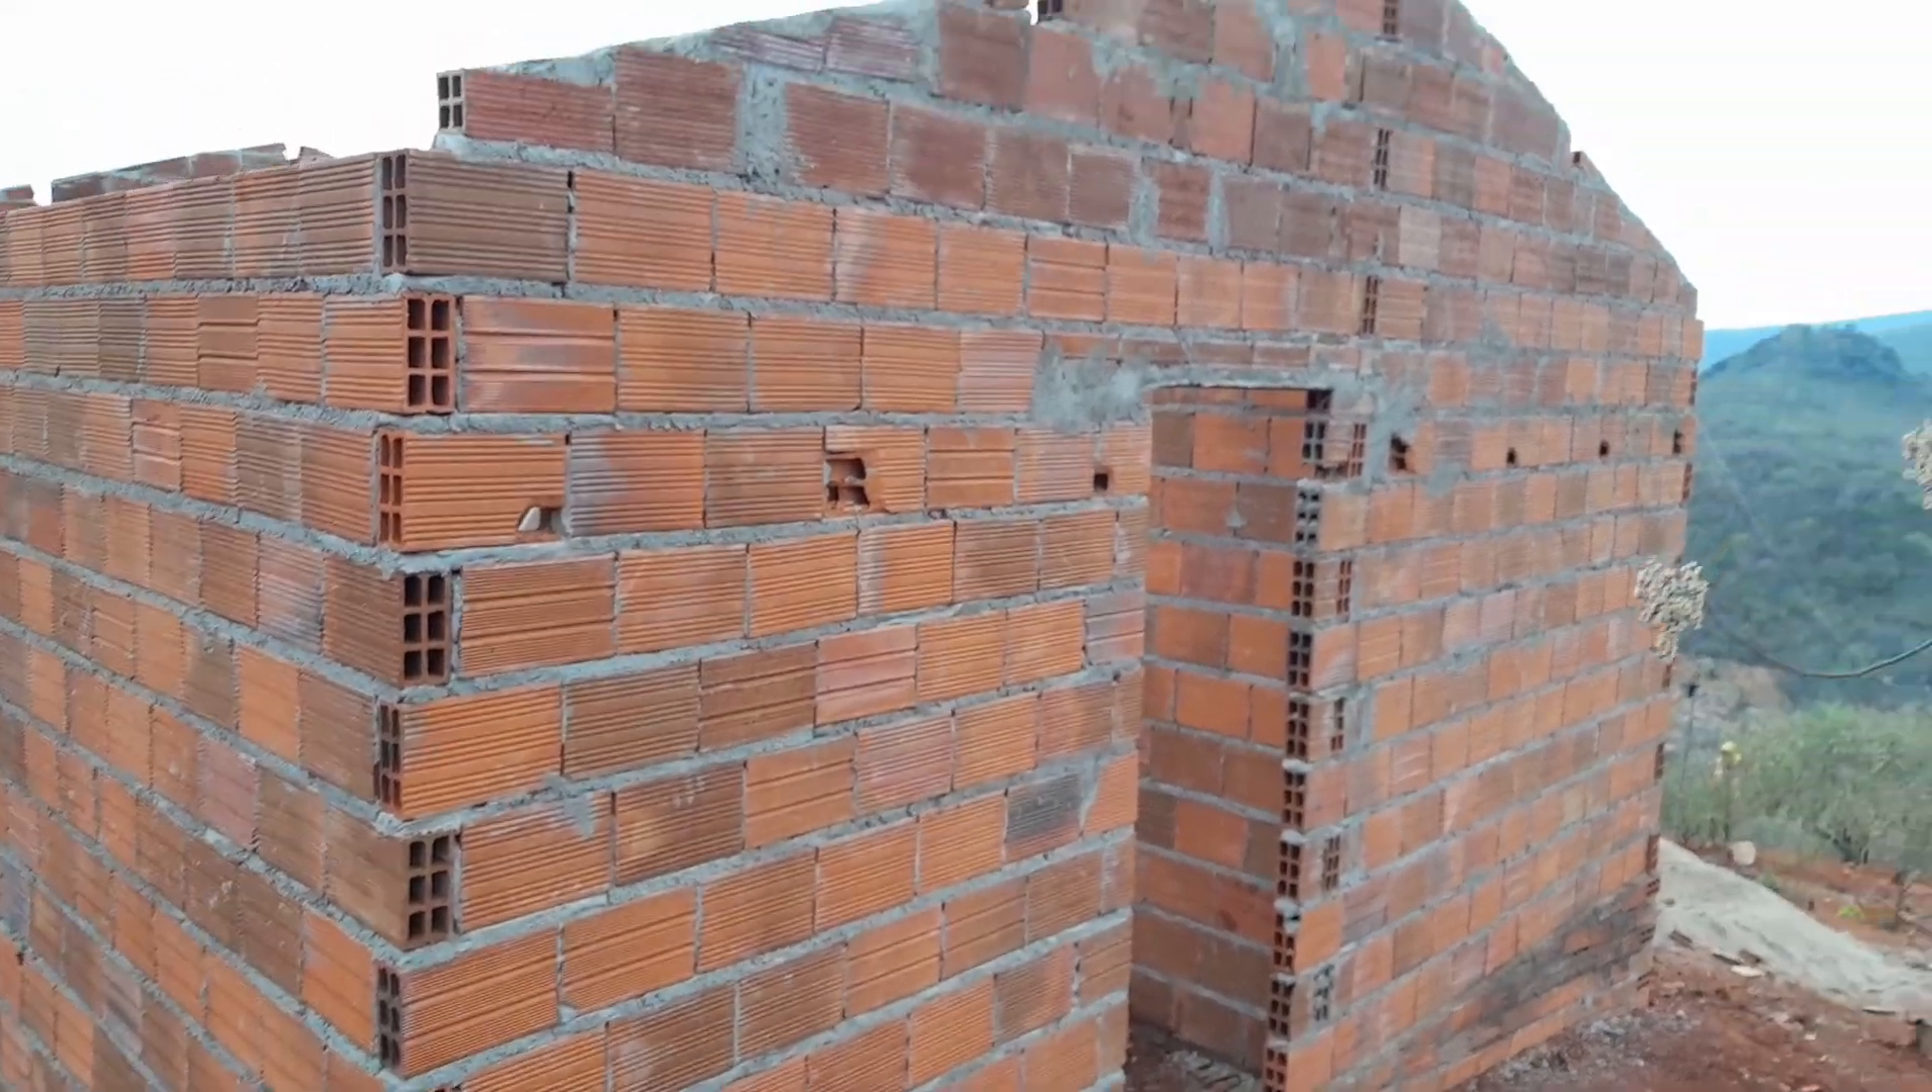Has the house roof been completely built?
No.